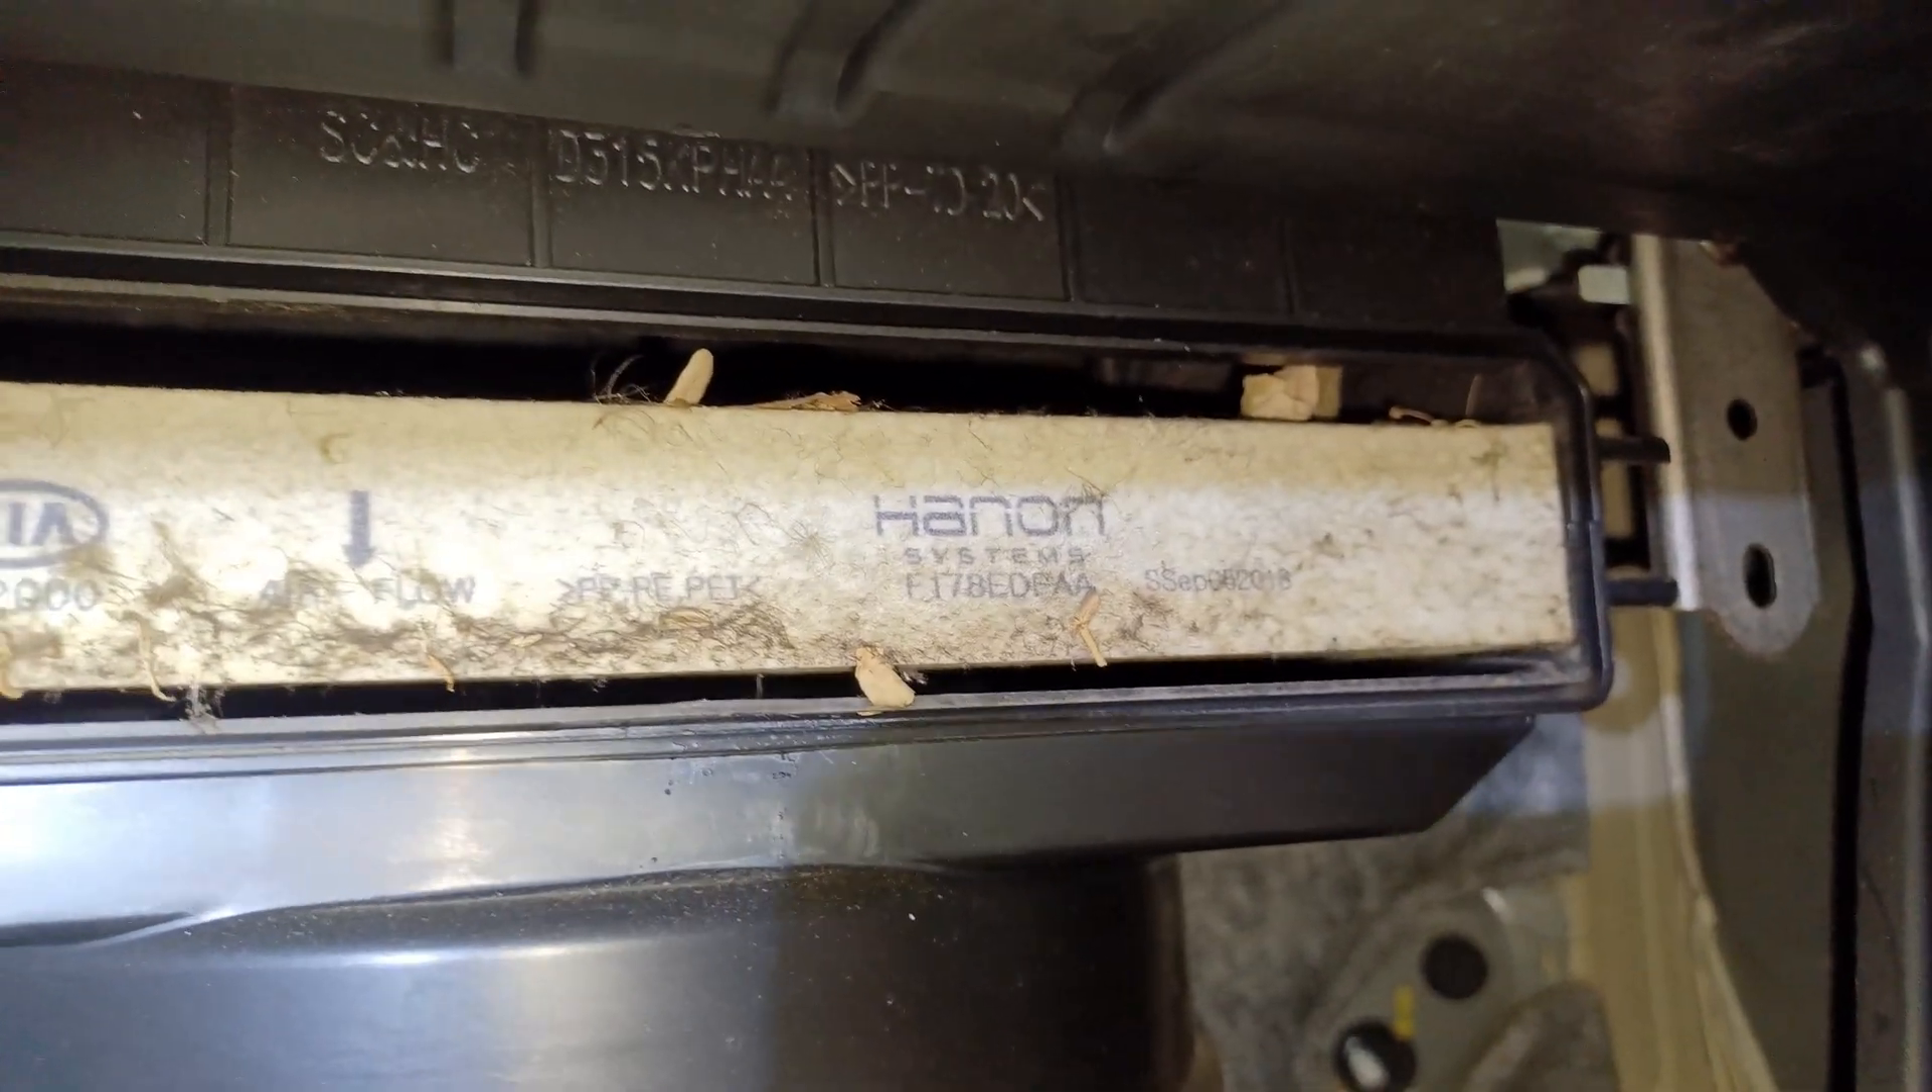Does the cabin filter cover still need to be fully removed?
No.